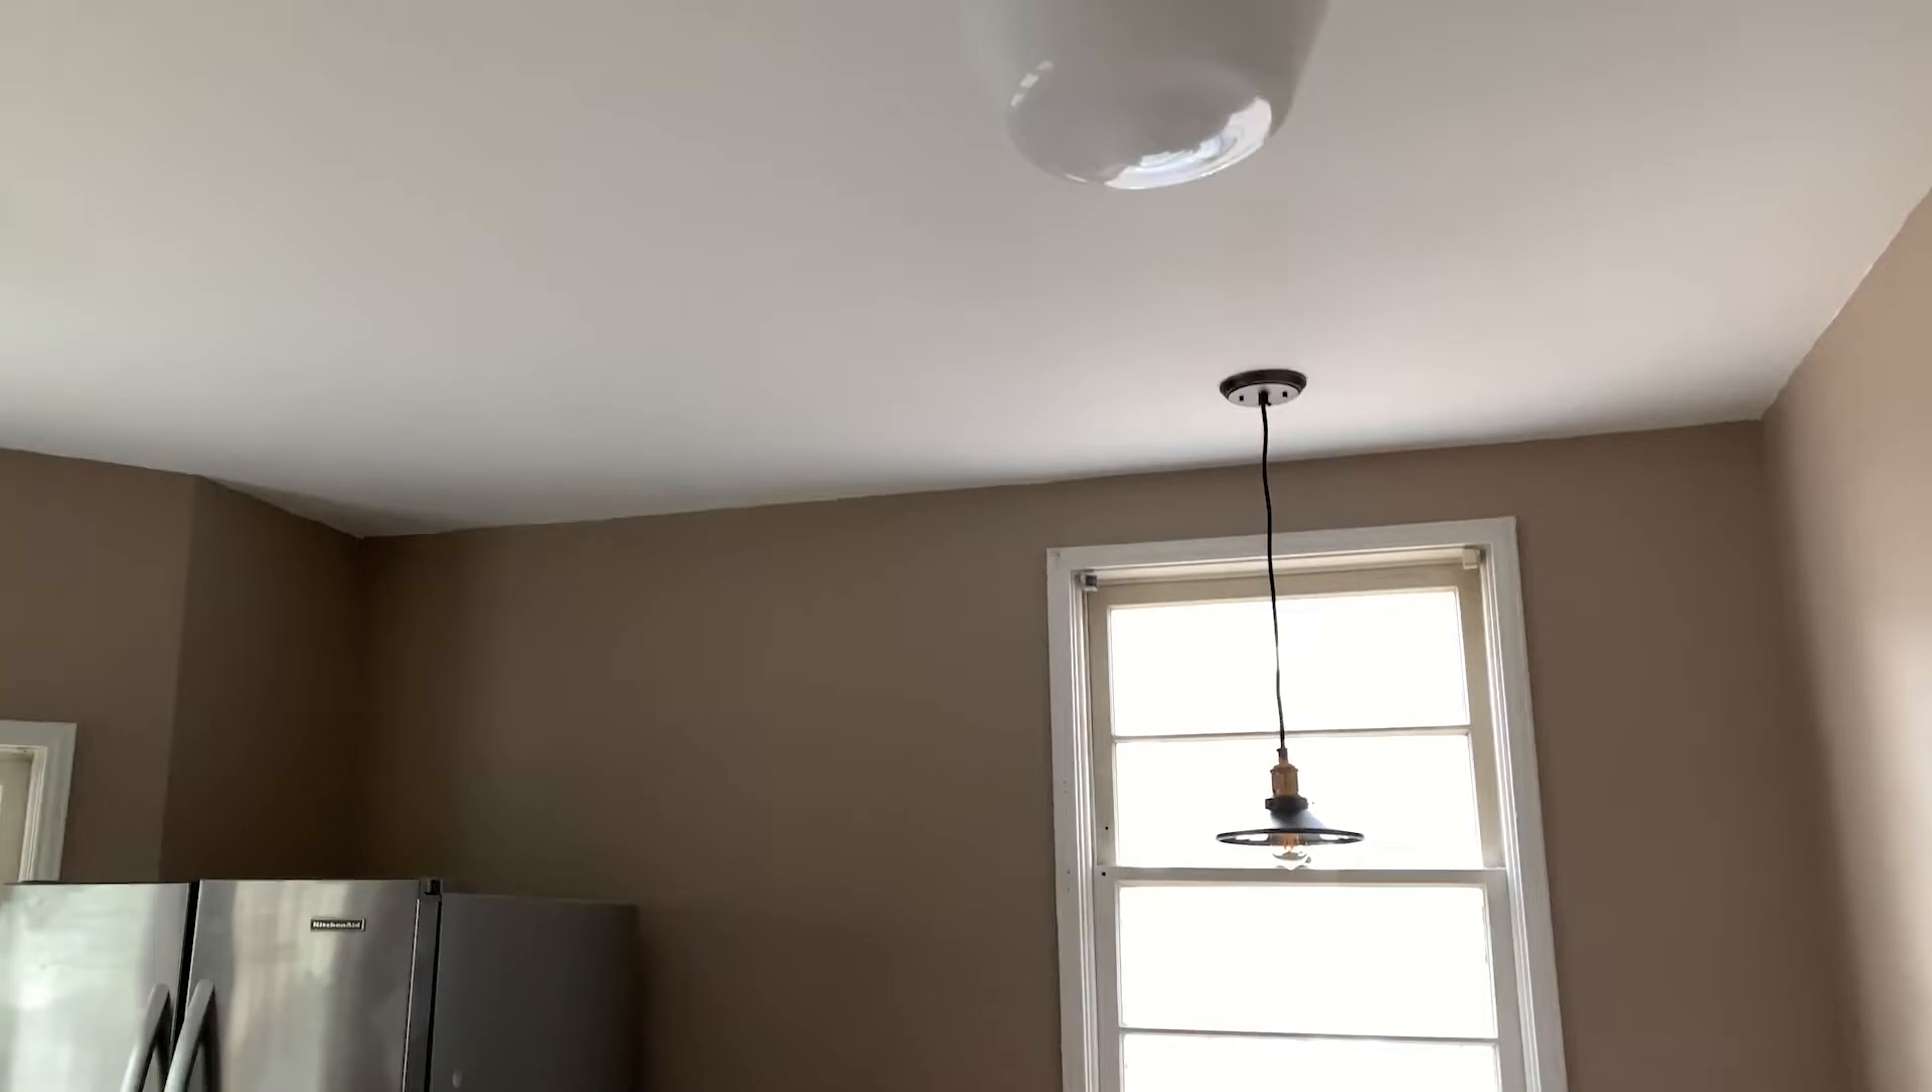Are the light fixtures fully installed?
Yes.